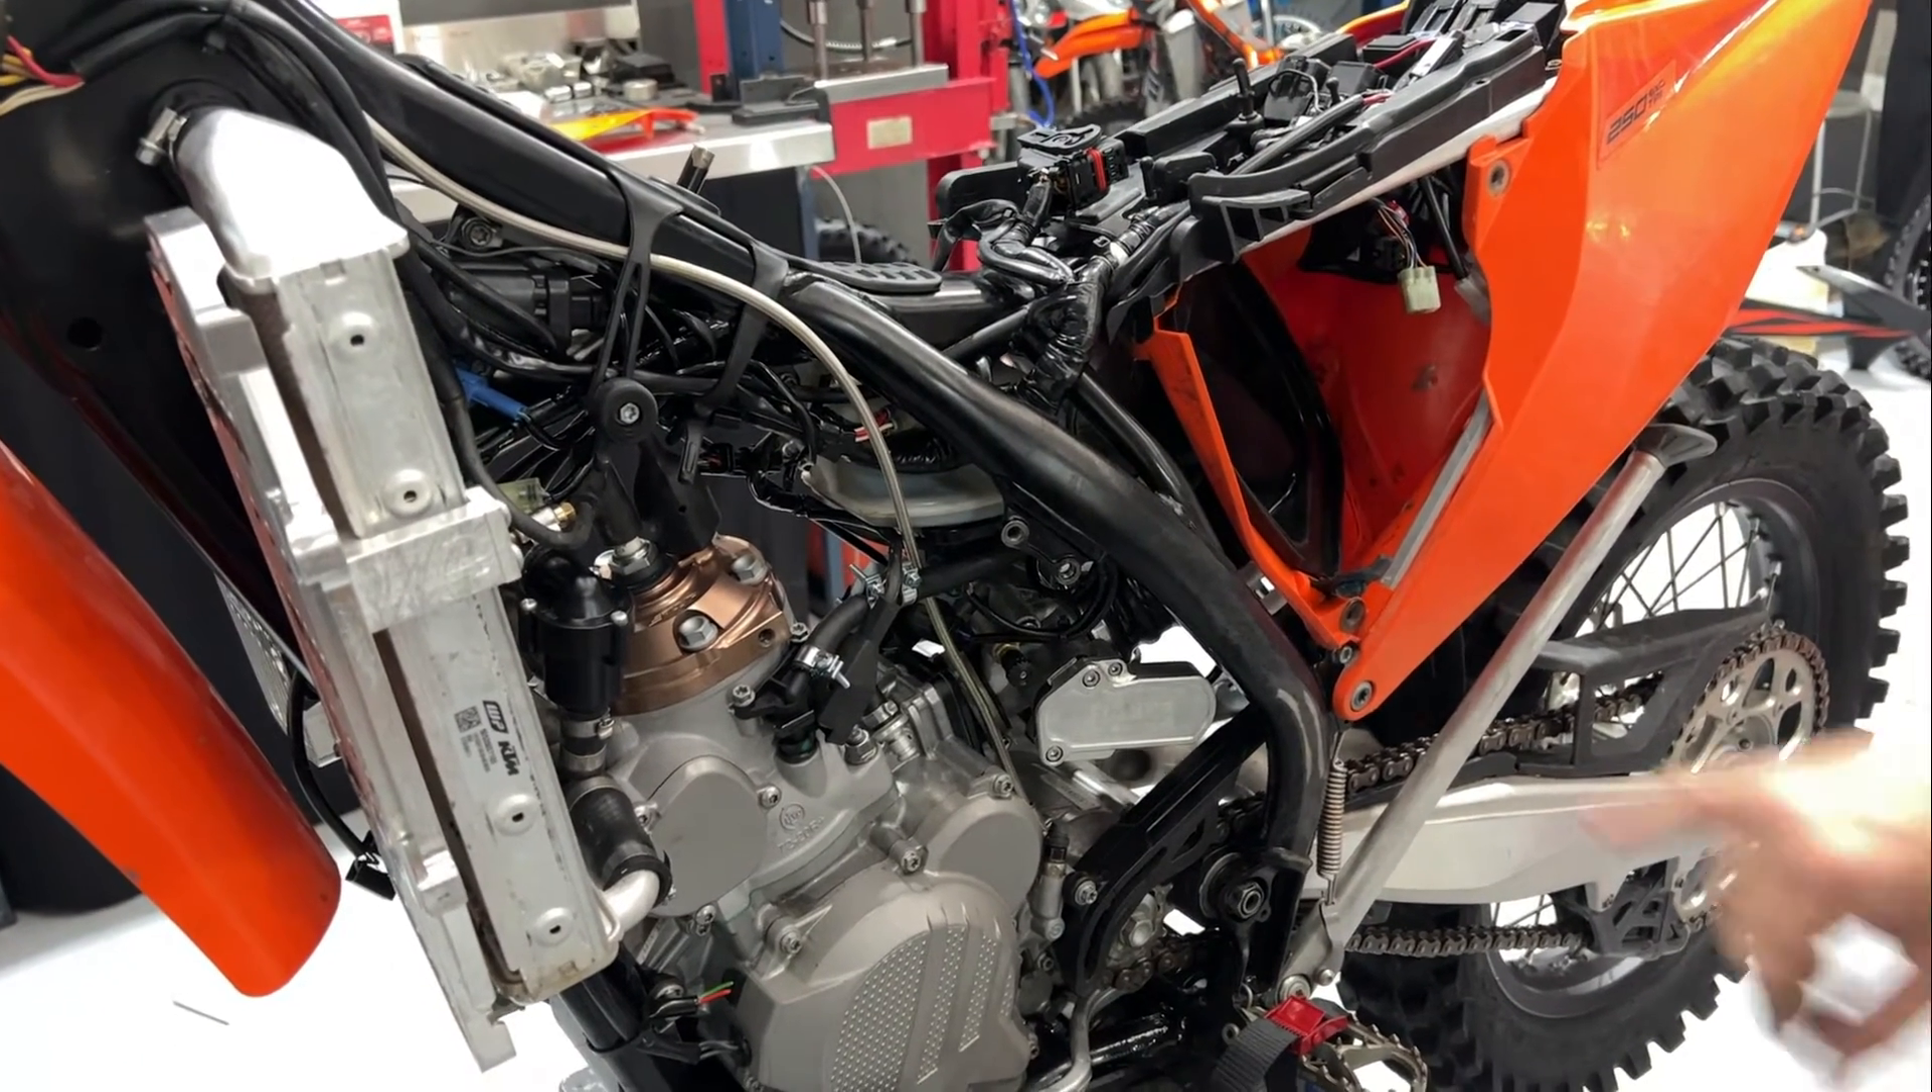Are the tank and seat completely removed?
Yes.